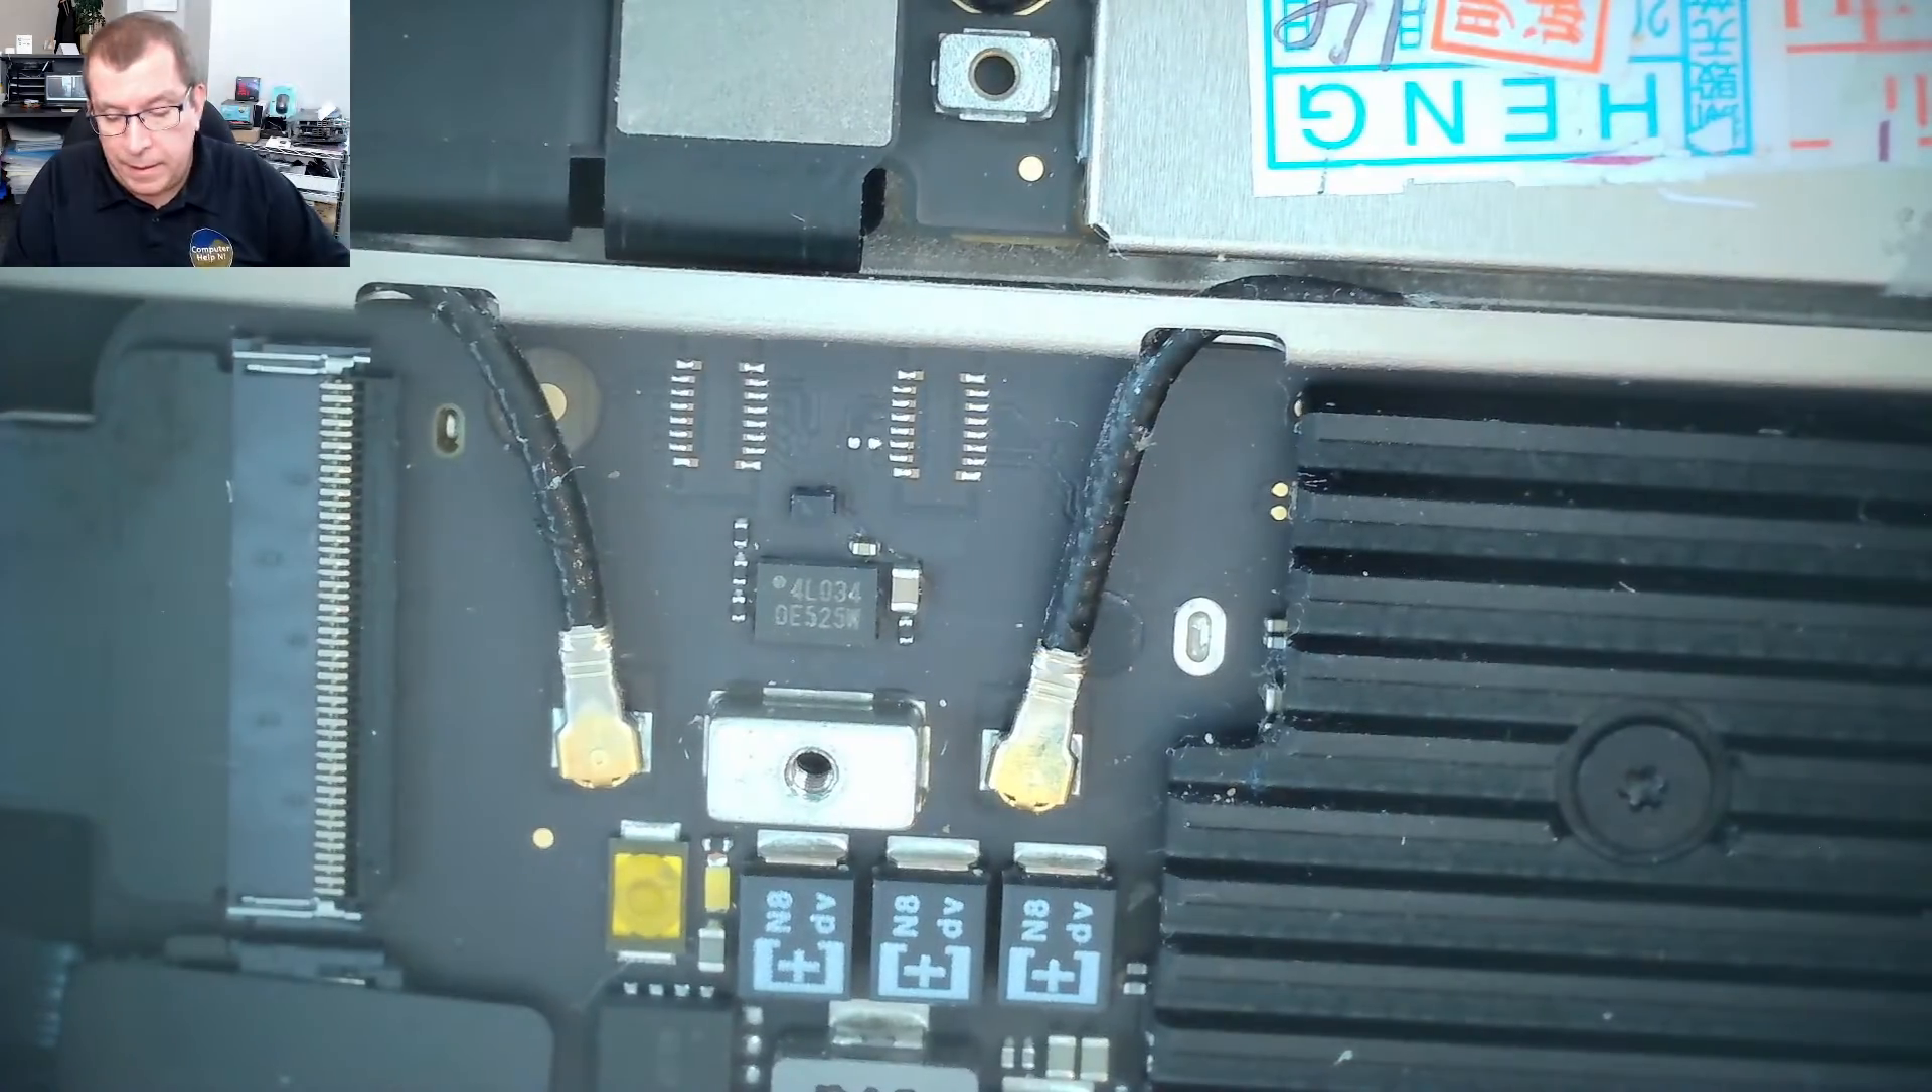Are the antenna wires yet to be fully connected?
No.